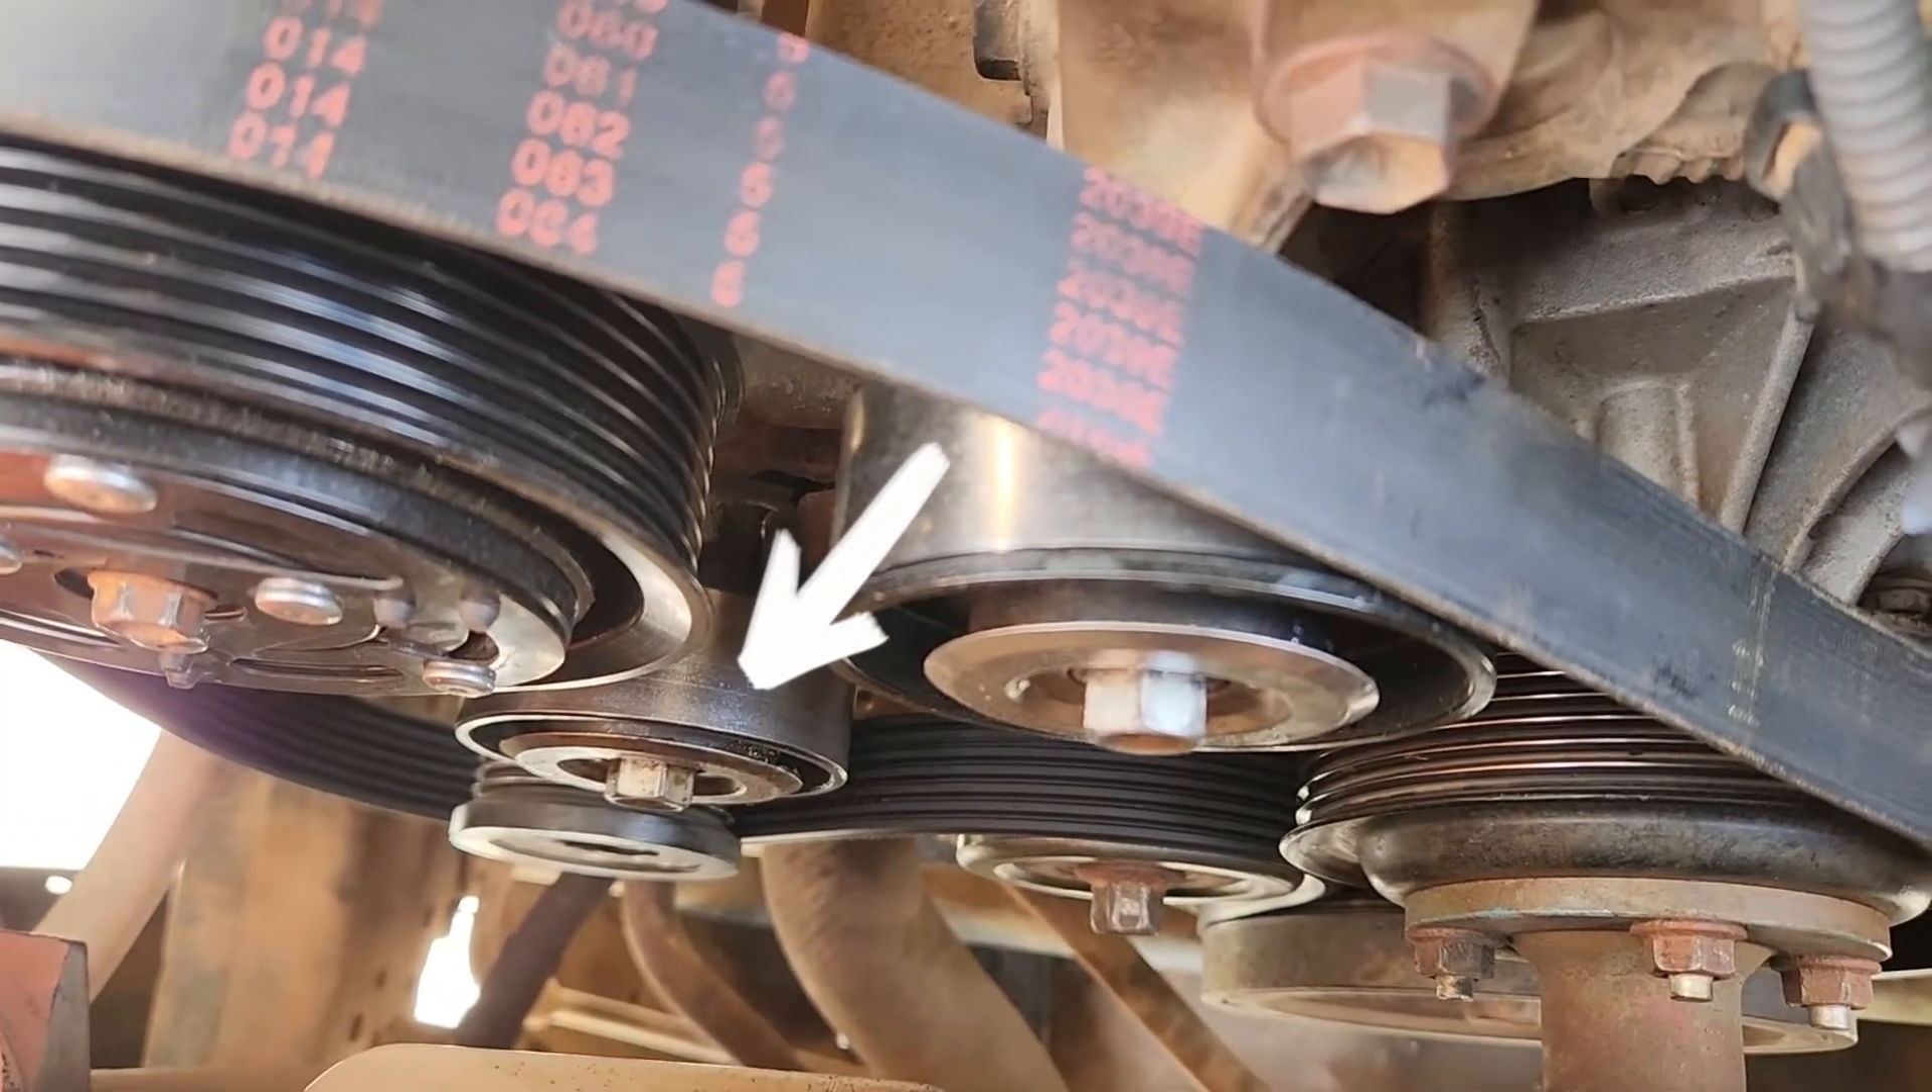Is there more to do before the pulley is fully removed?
Yes.